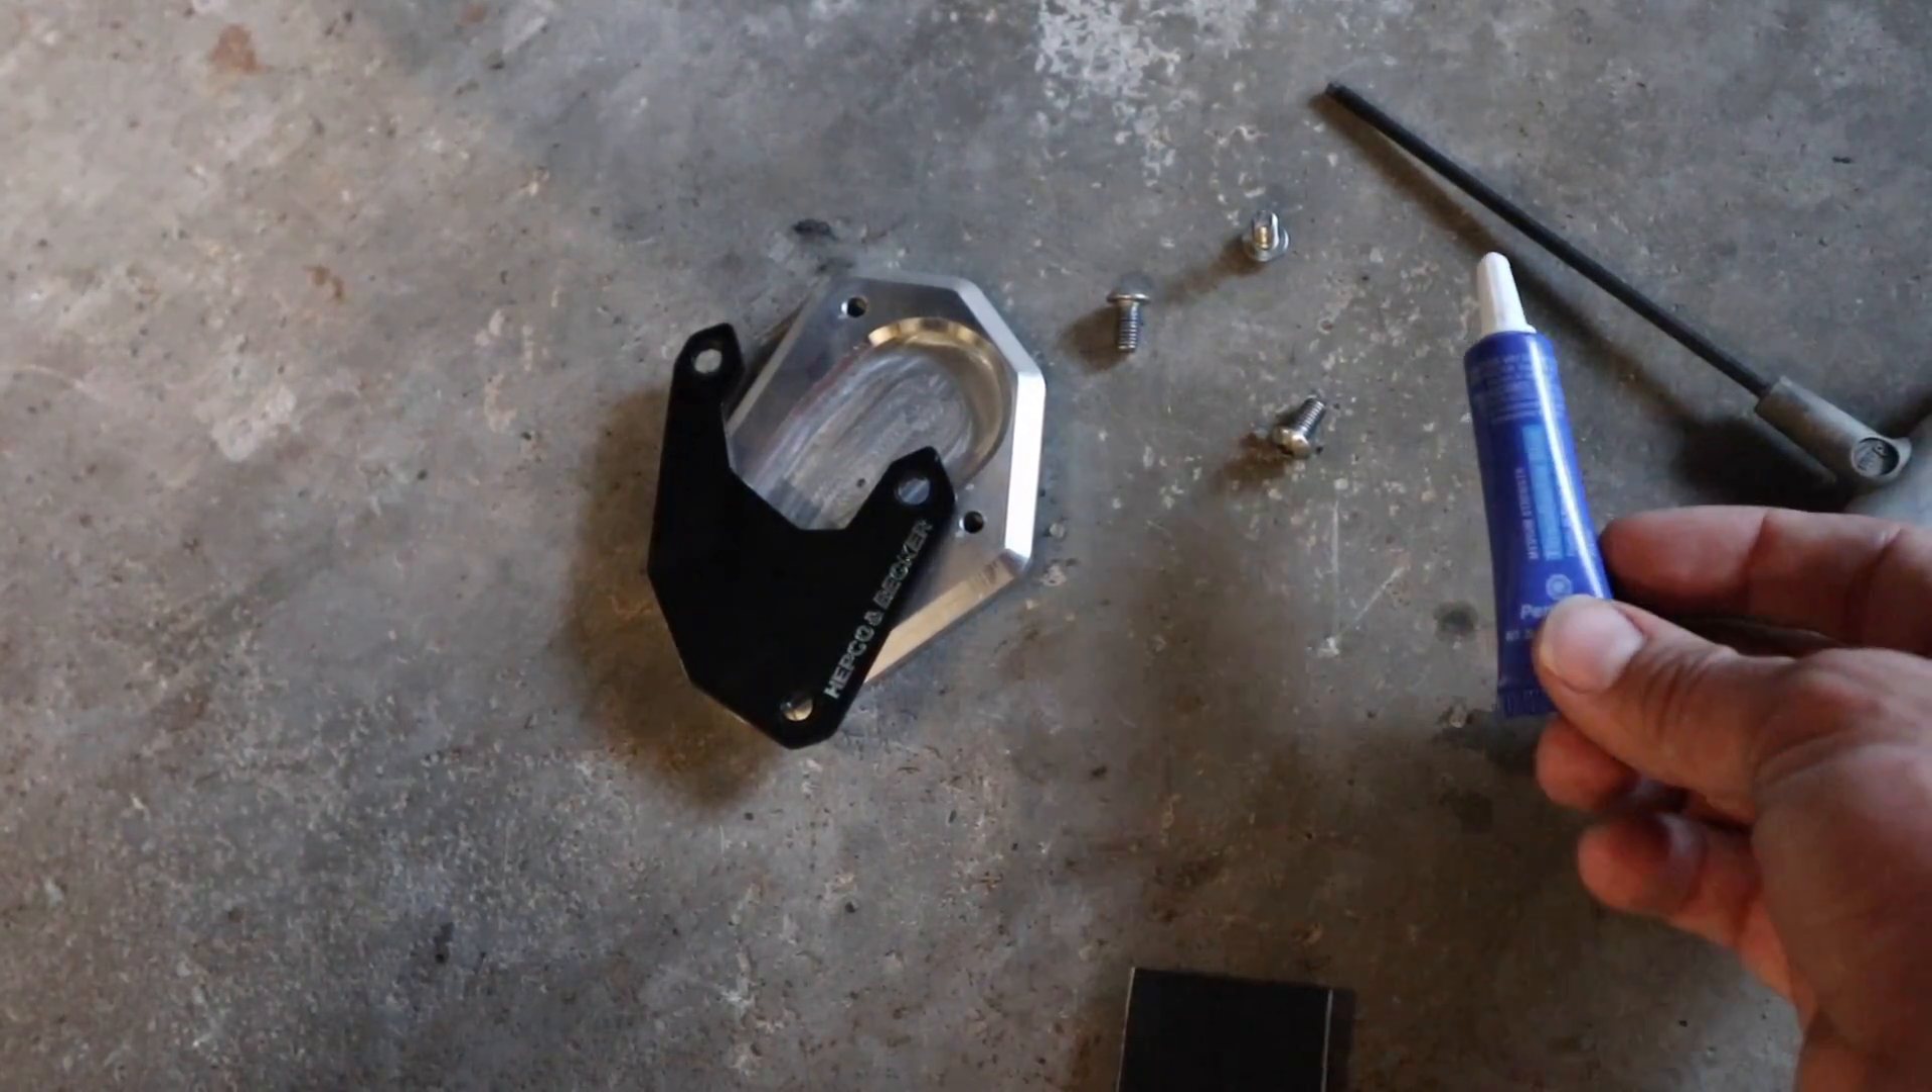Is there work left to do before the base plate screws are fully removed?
No.